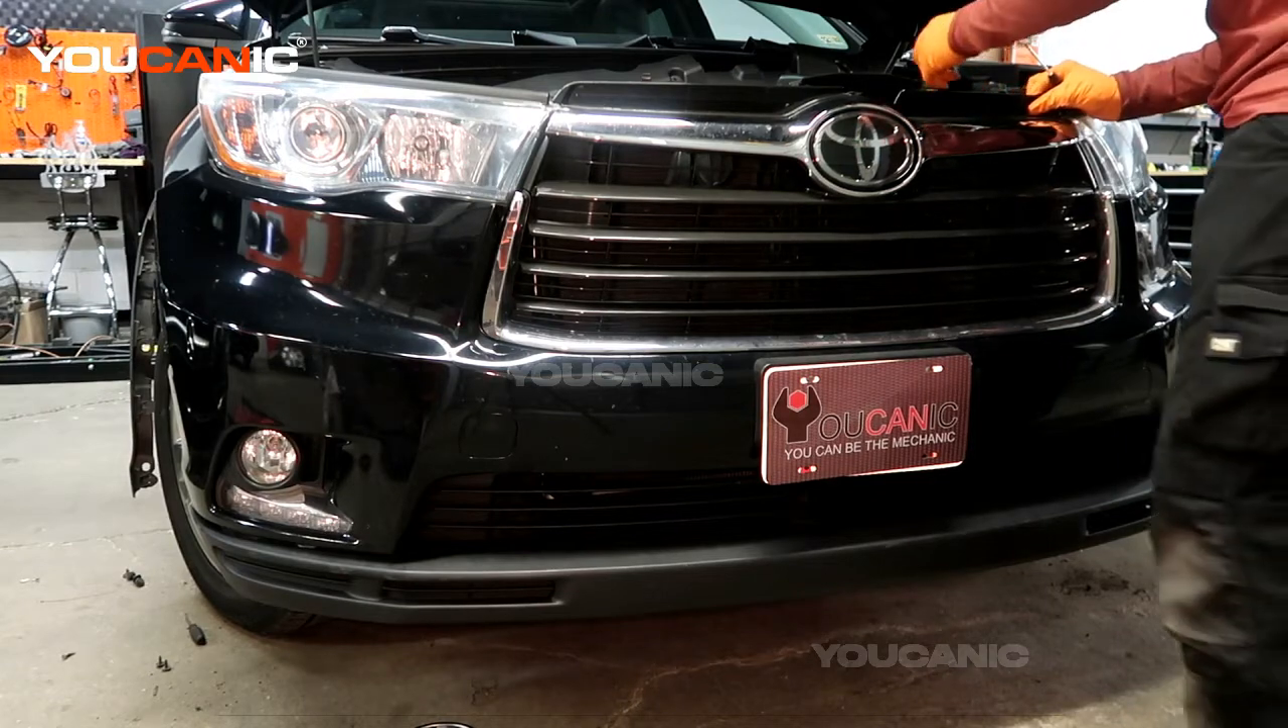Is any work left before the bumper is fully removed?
Yes.